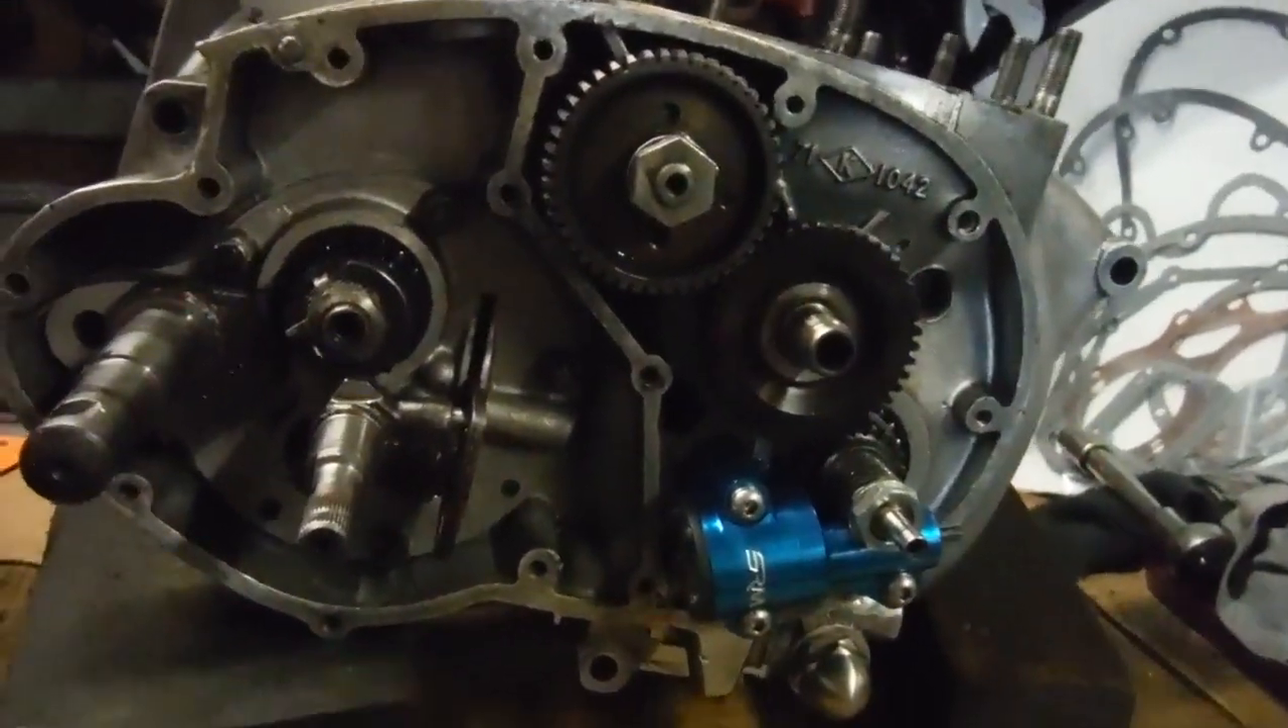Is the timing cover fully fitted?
No.